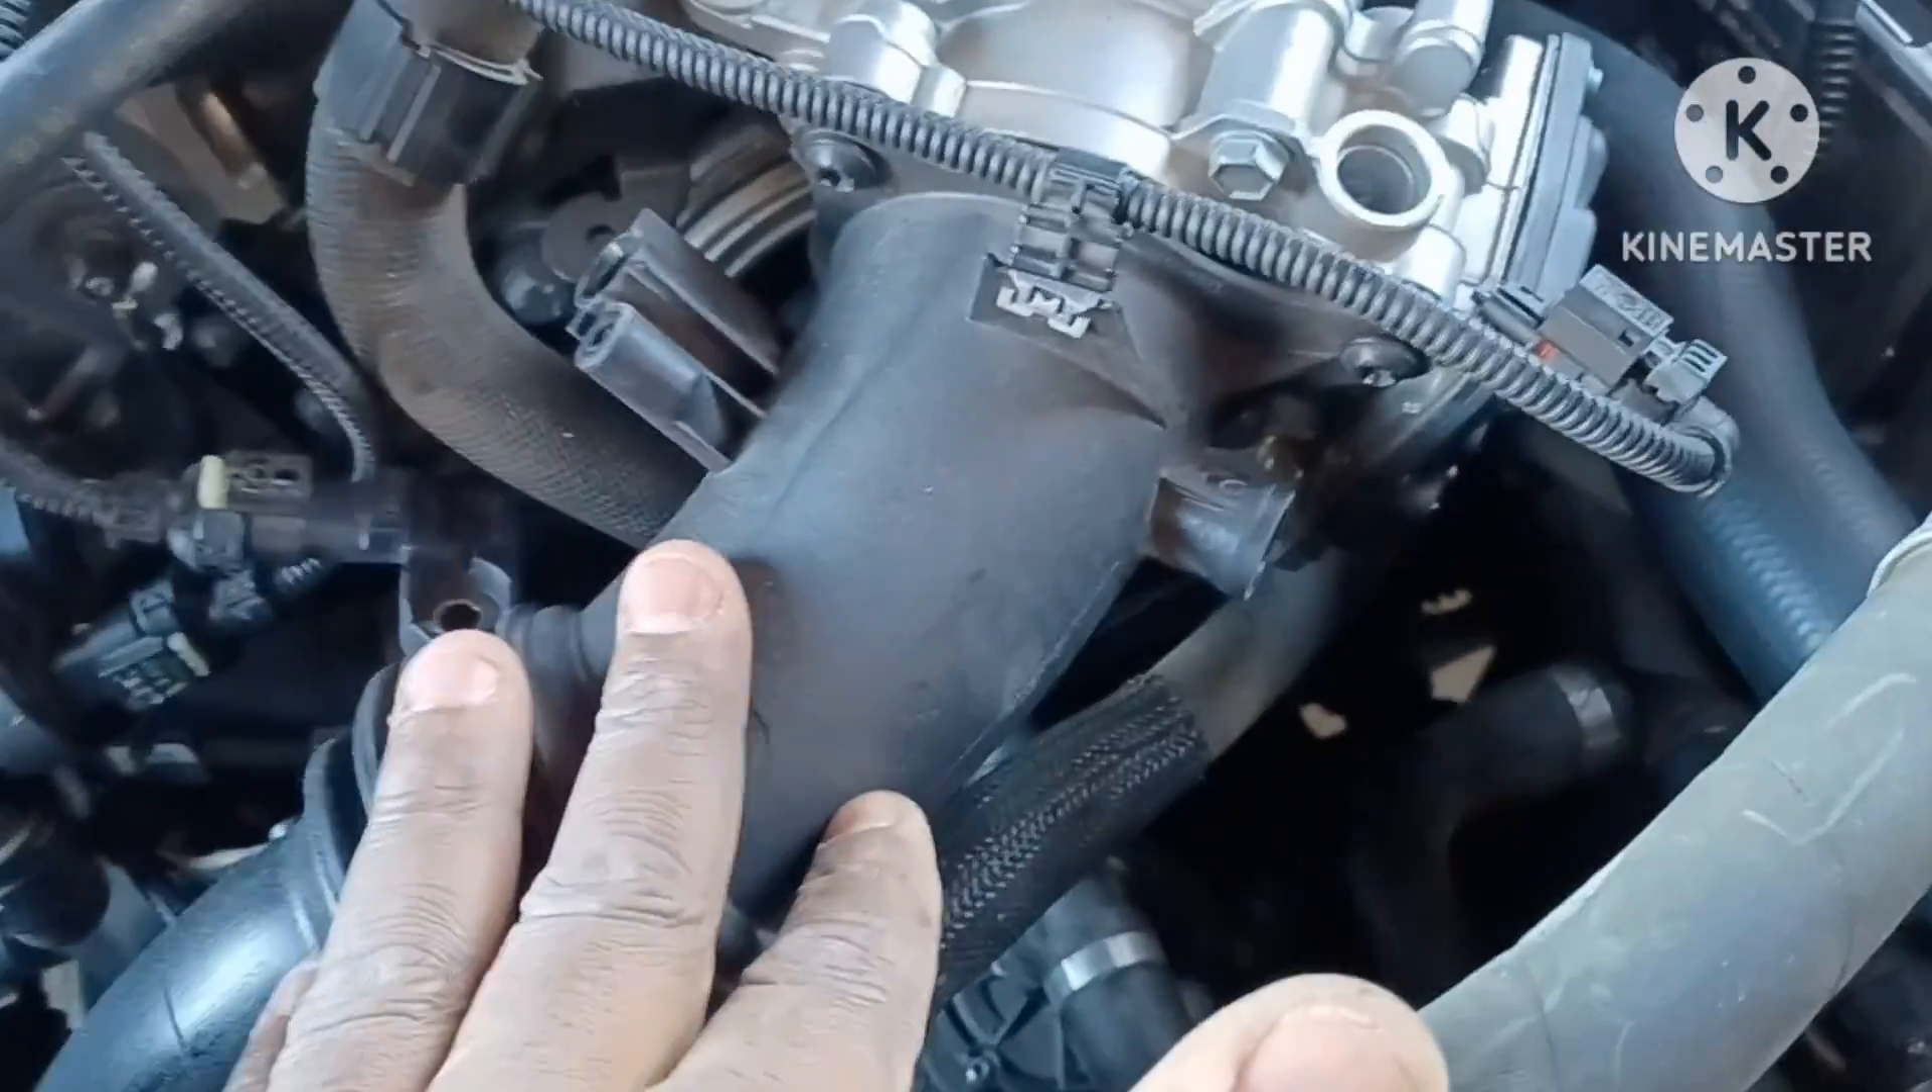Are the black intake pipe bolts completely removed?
No.